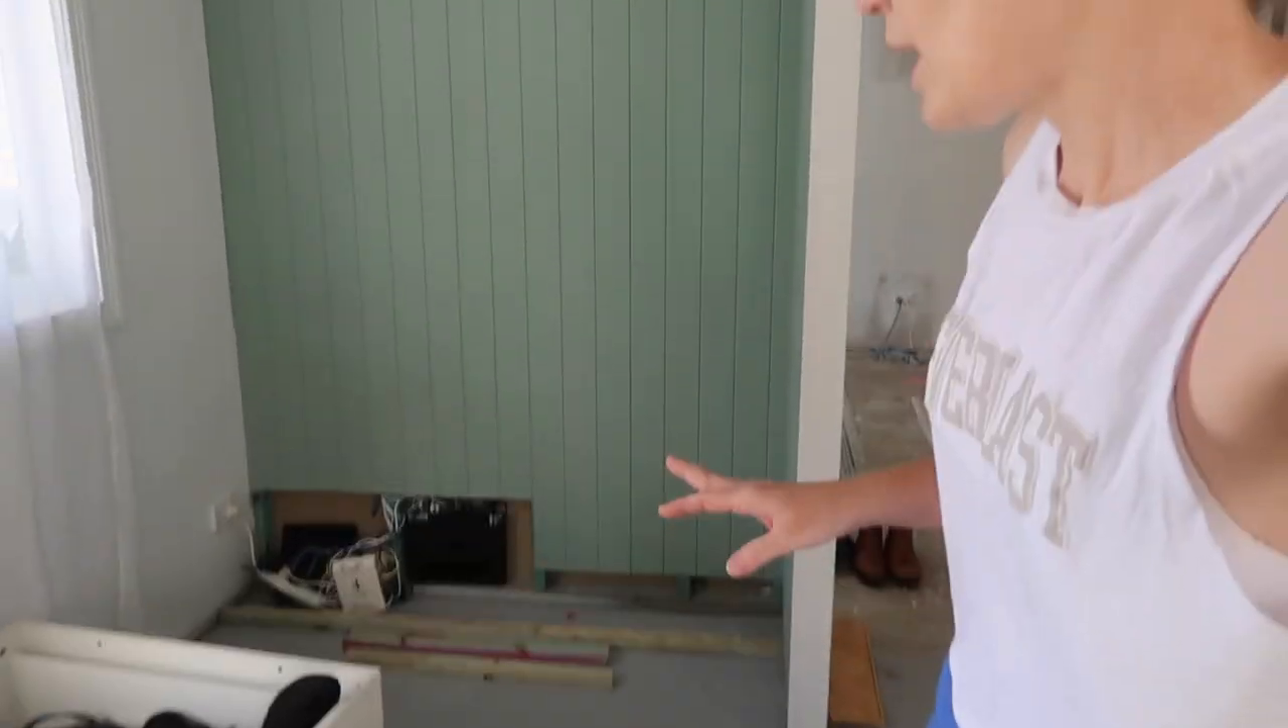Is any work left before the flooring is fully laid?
Yes.